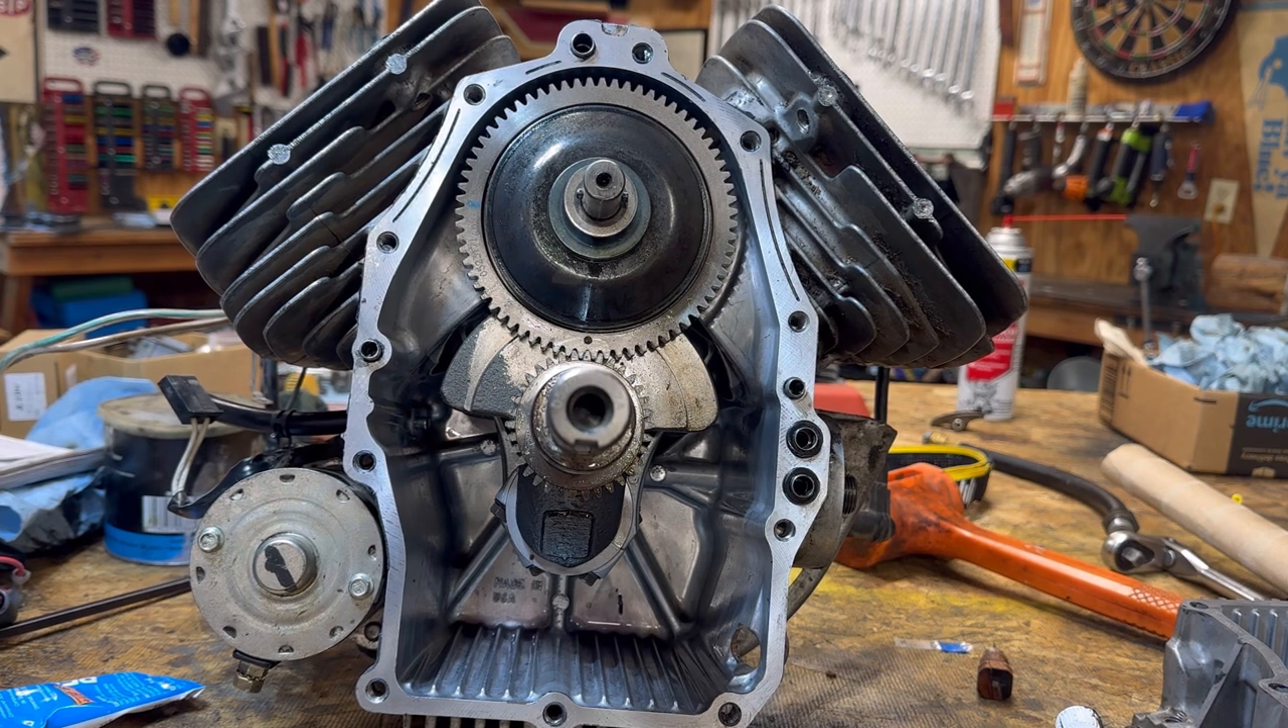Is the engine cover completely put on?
No.